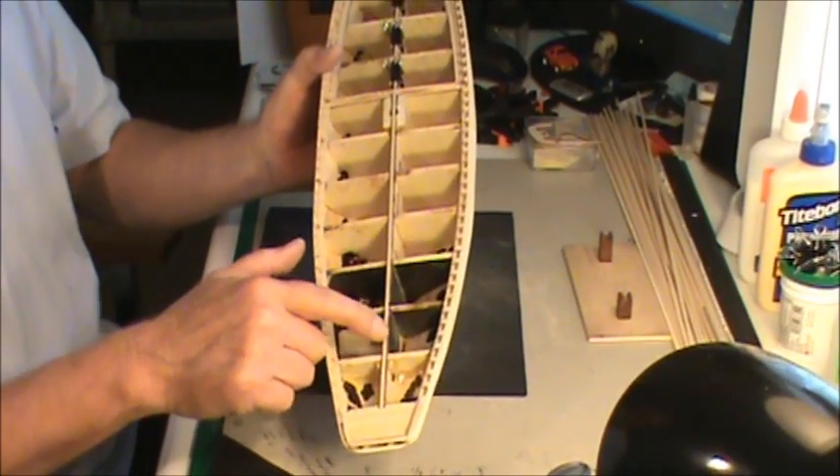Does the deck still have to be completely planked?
Yes.